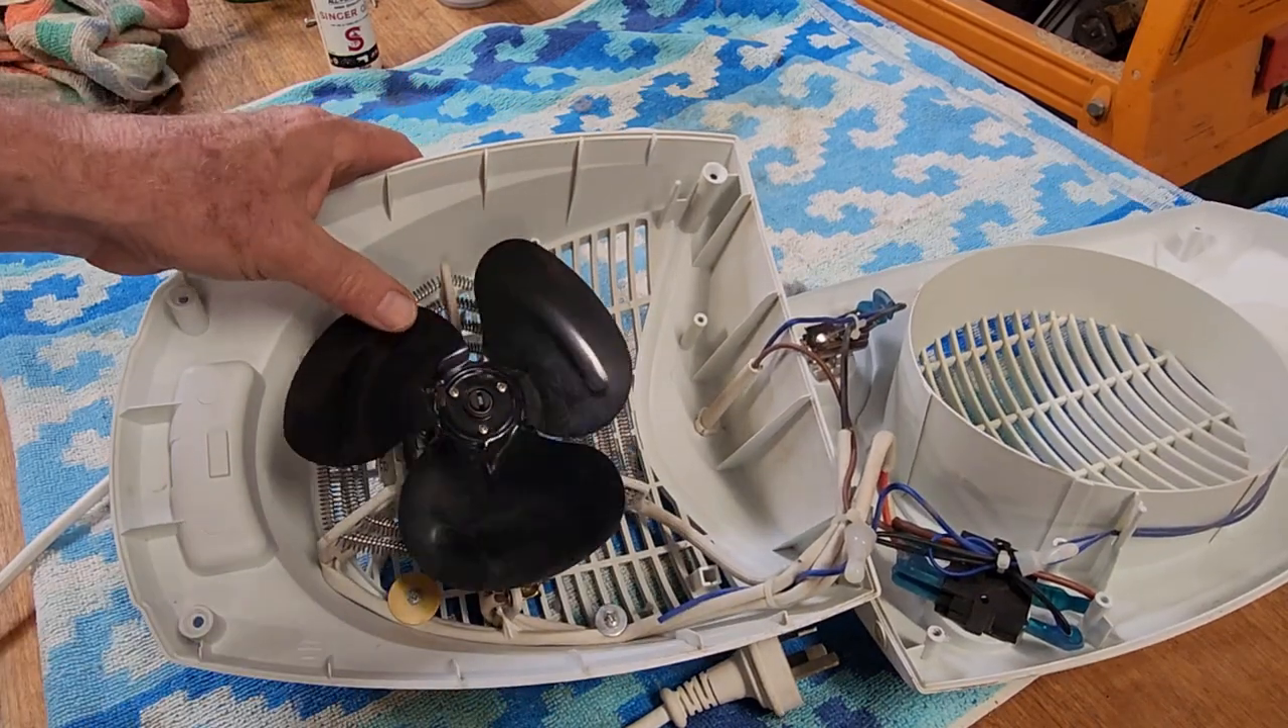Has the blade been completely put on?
Yes.